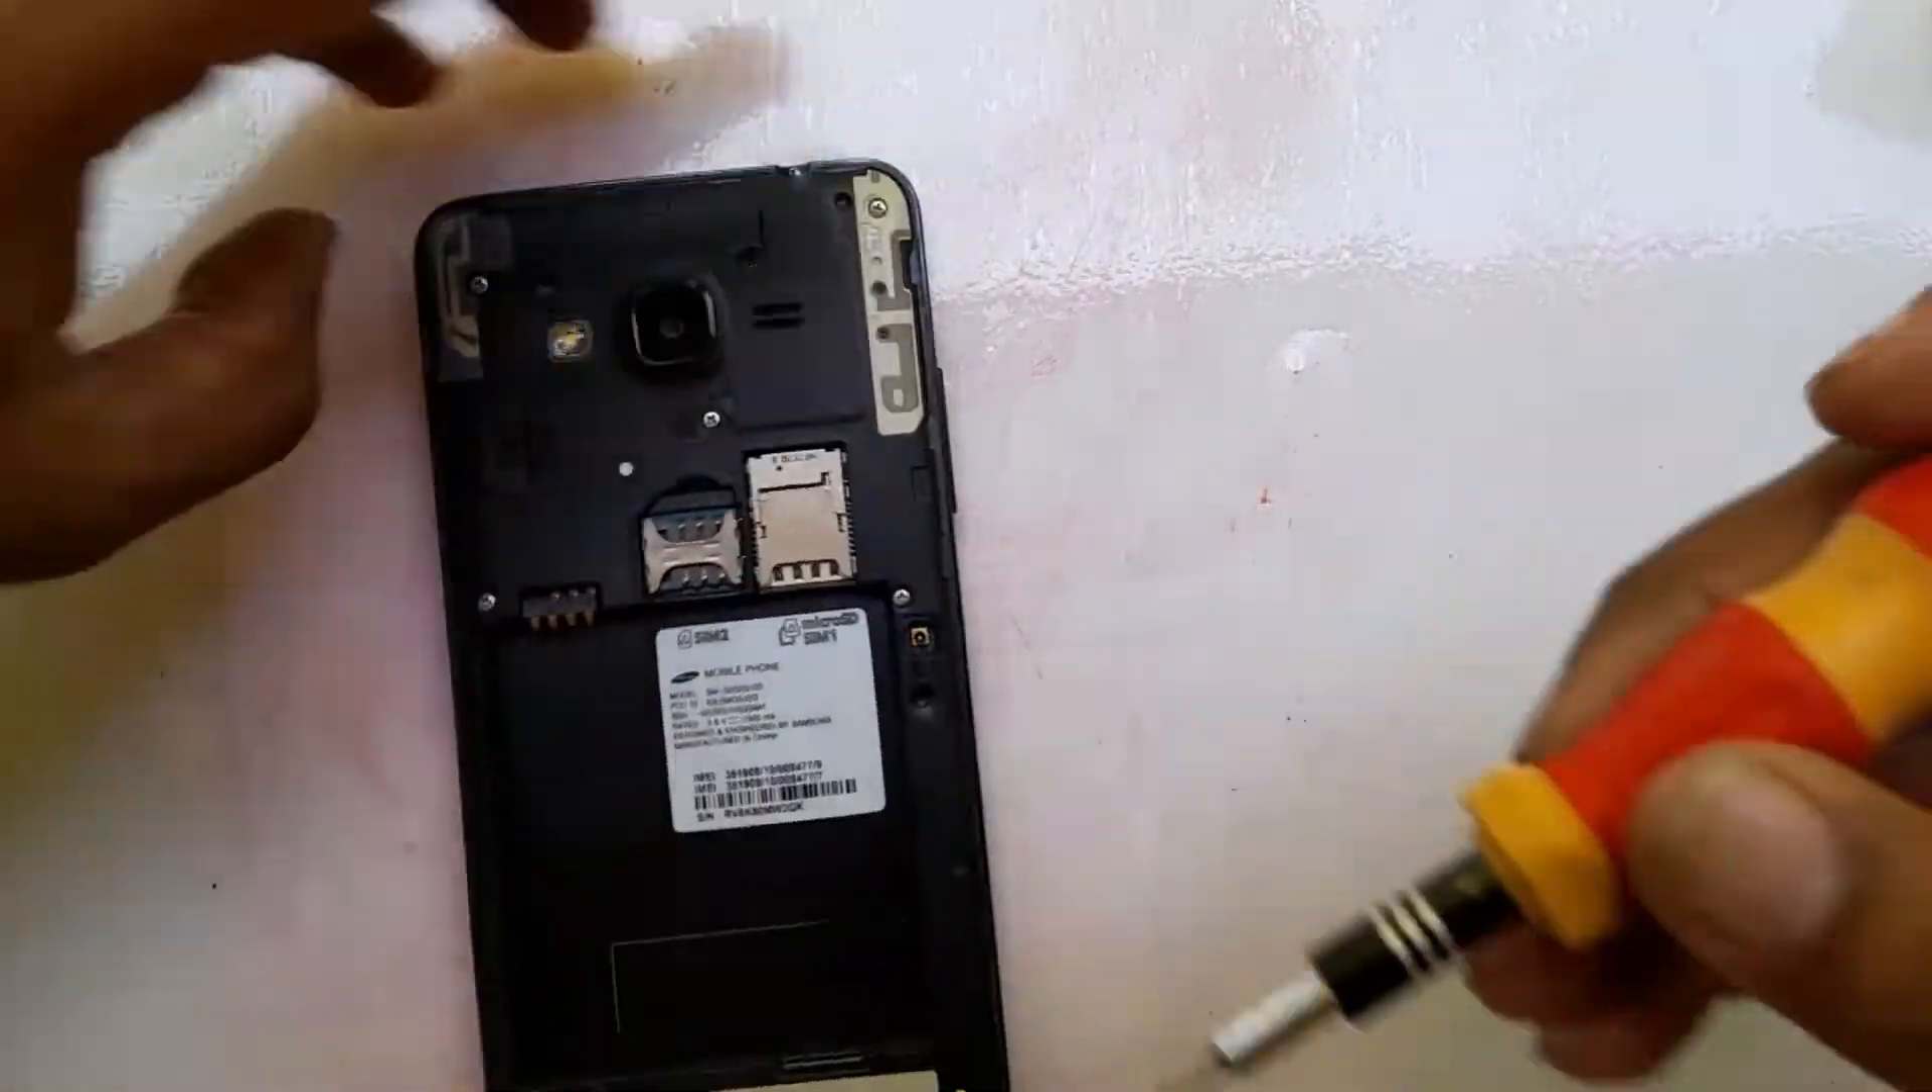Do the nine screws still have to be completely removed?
Yes.